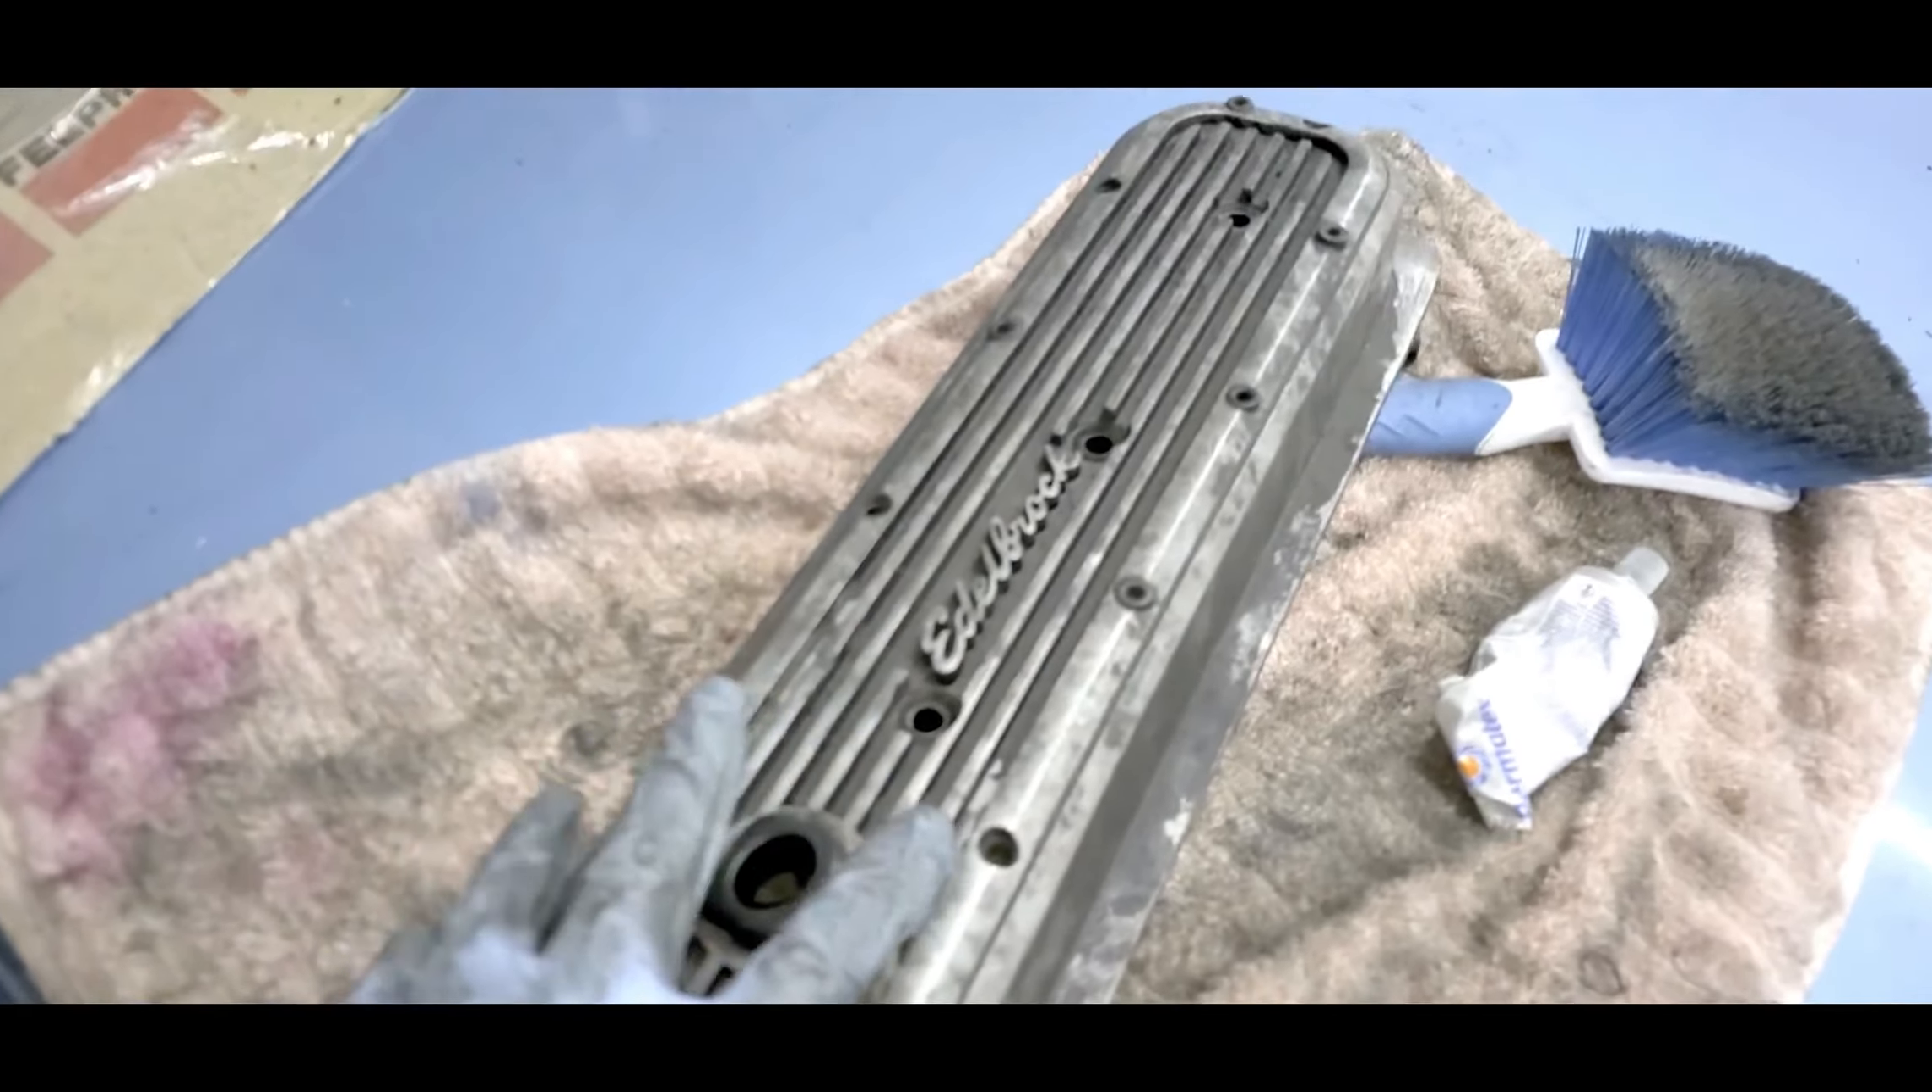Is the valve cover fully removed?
Yes.